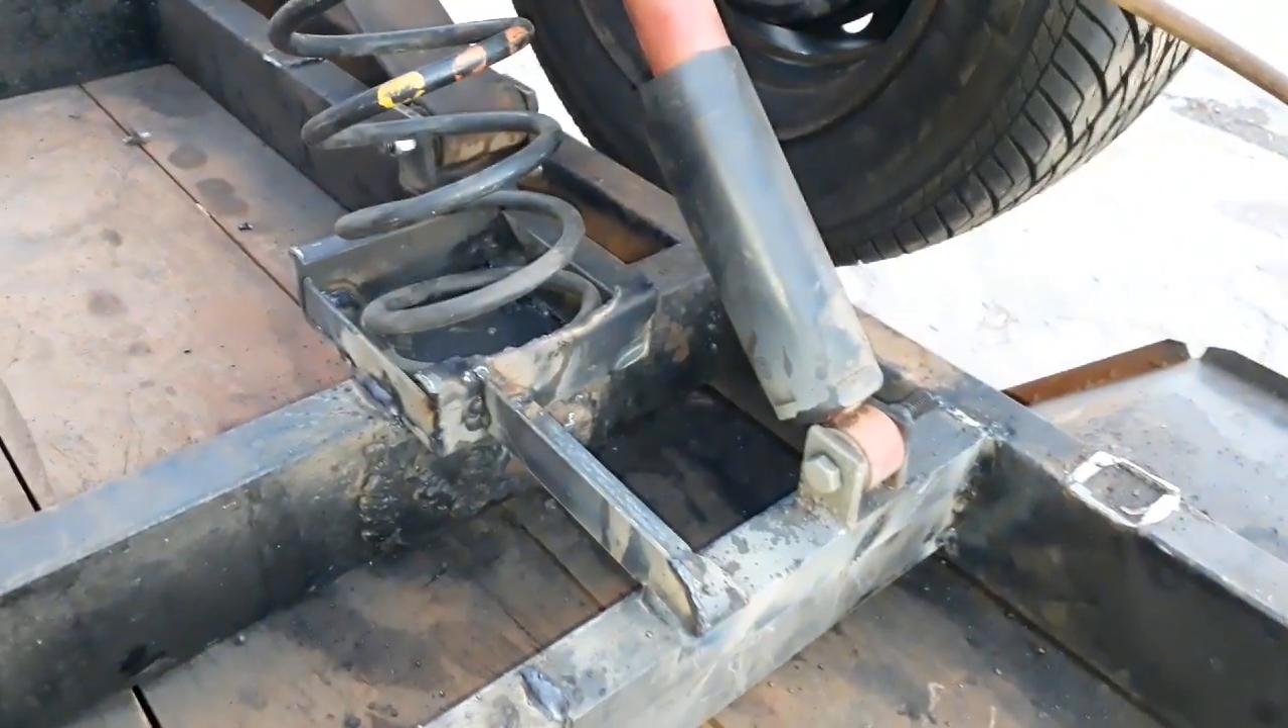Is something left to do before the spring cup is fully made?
No.